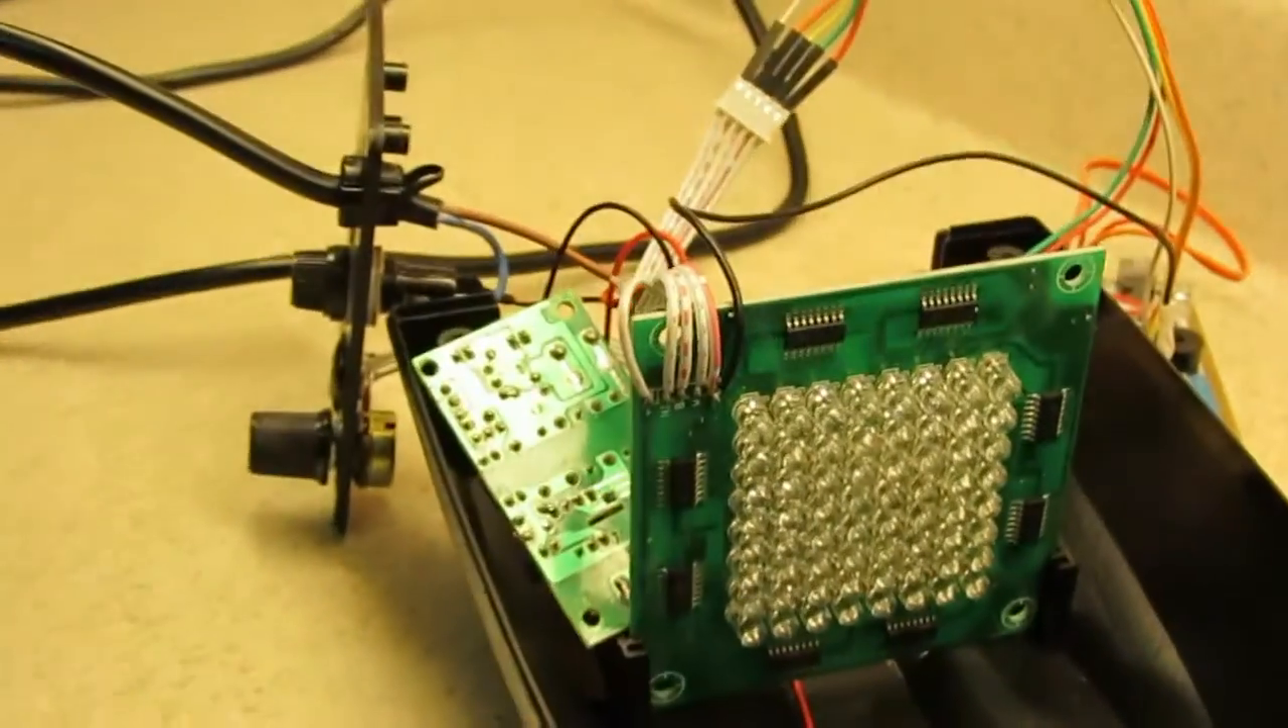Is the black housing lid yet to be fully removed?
No.